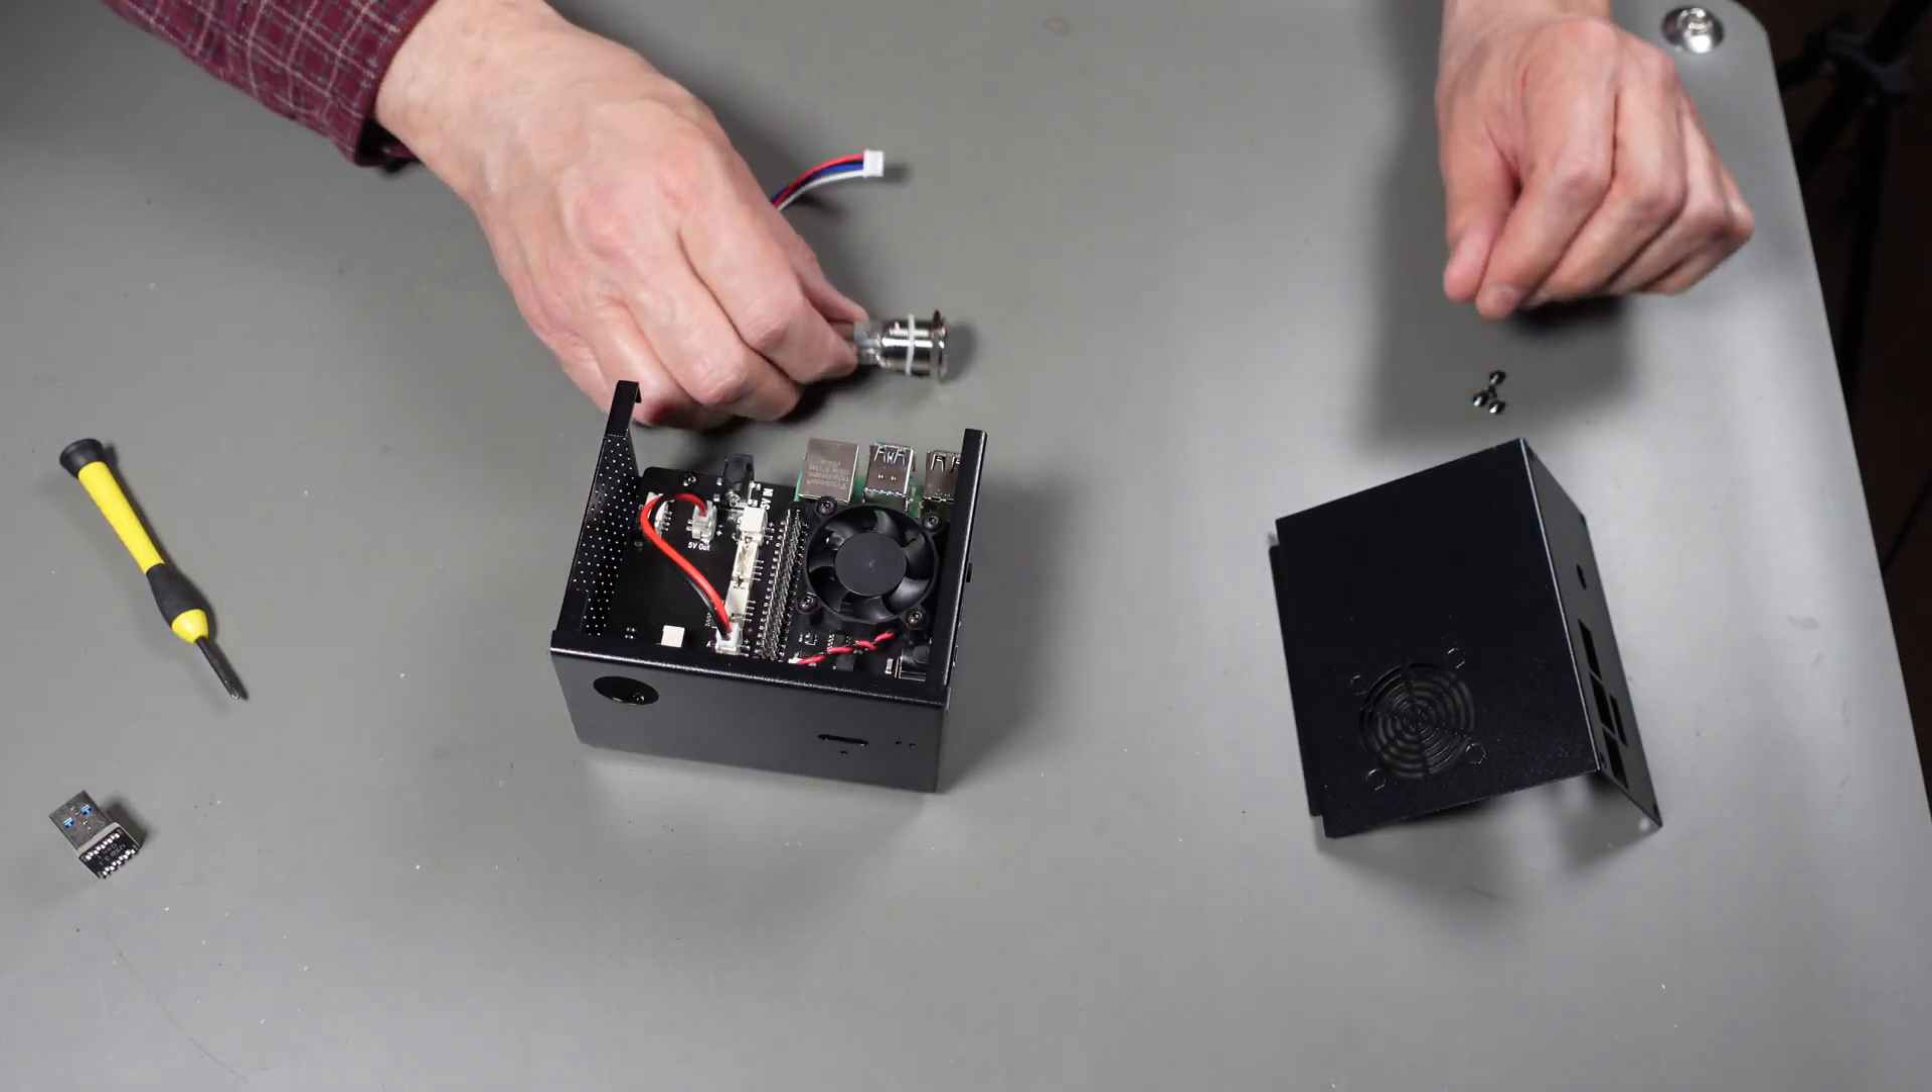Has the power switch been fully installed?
No.